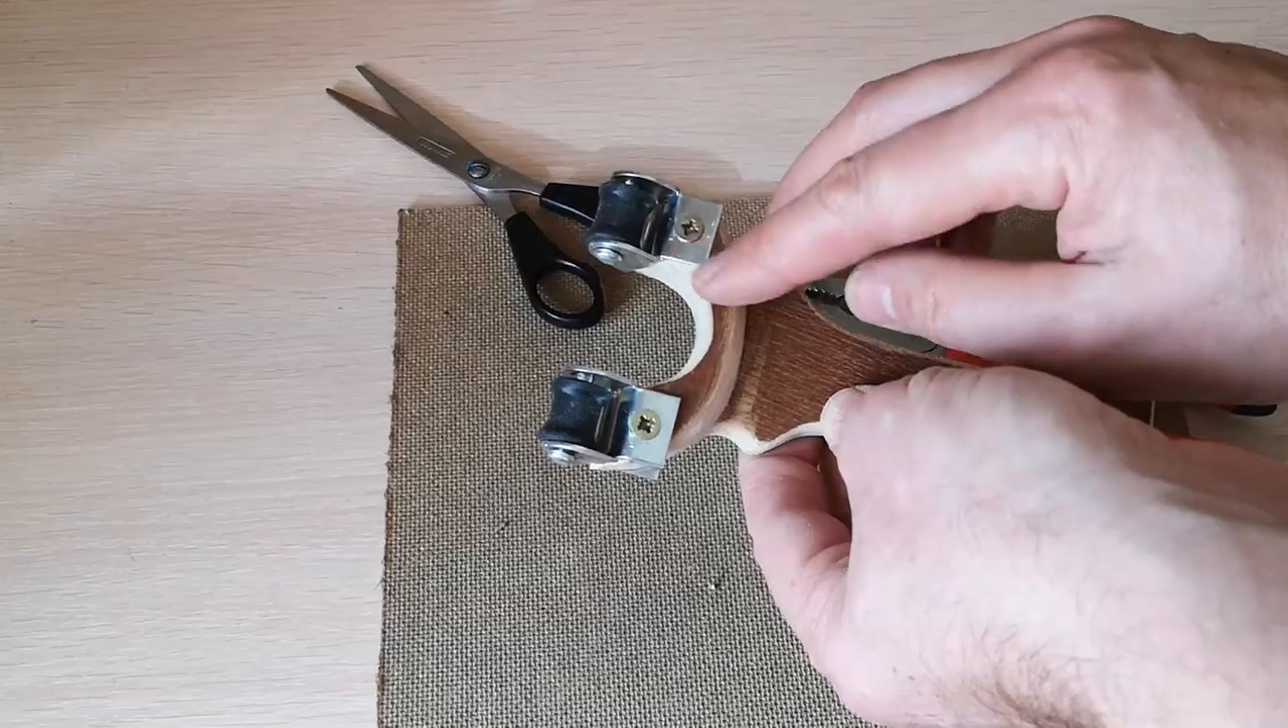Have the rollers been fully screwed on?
Yes.